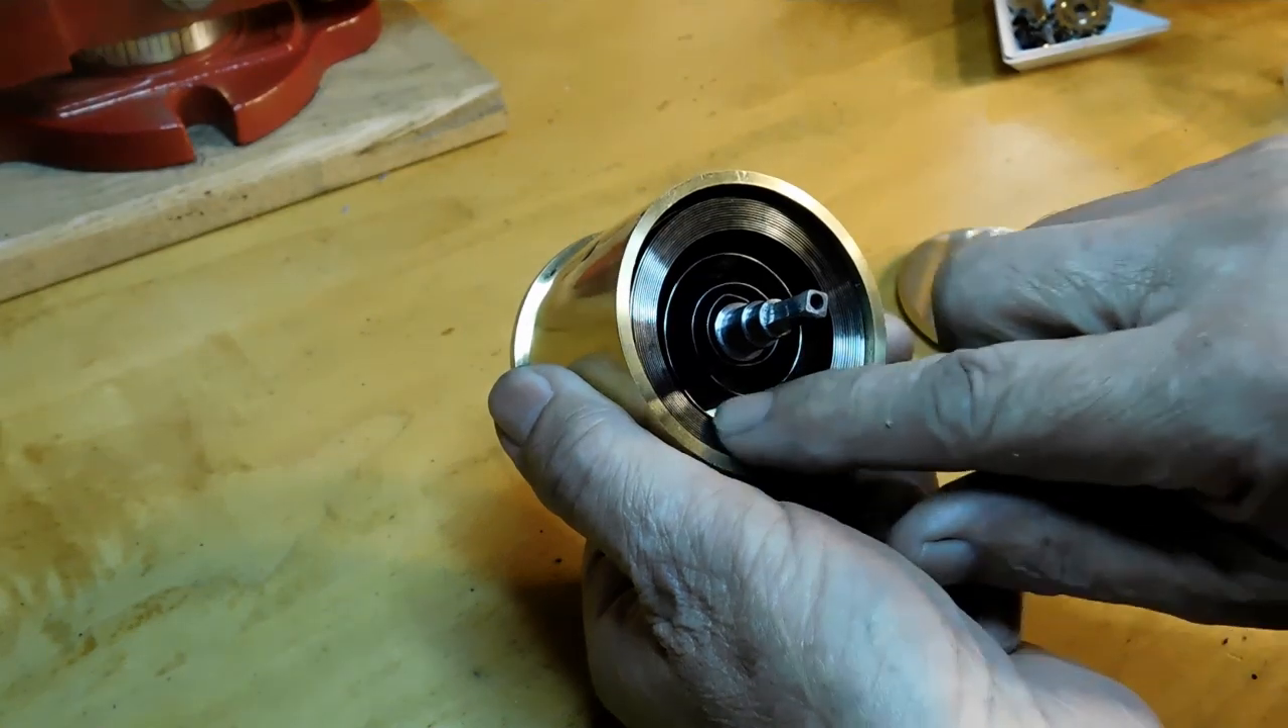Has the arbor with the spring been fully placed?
Yes.